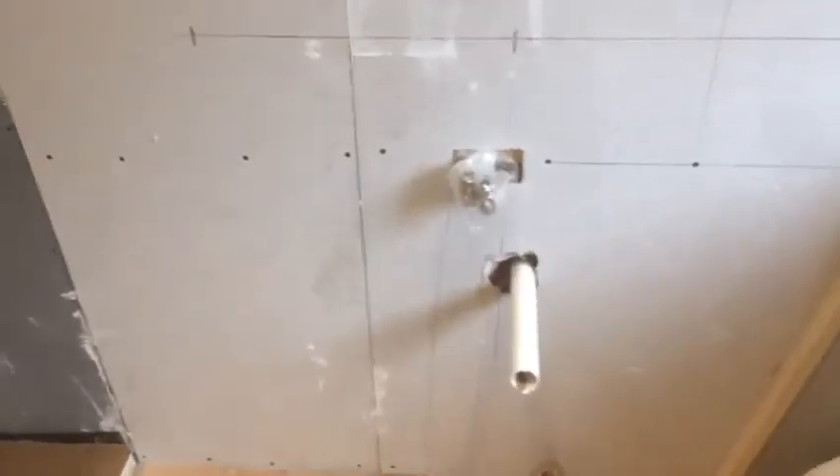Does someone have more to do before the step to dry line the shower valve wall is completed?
No.